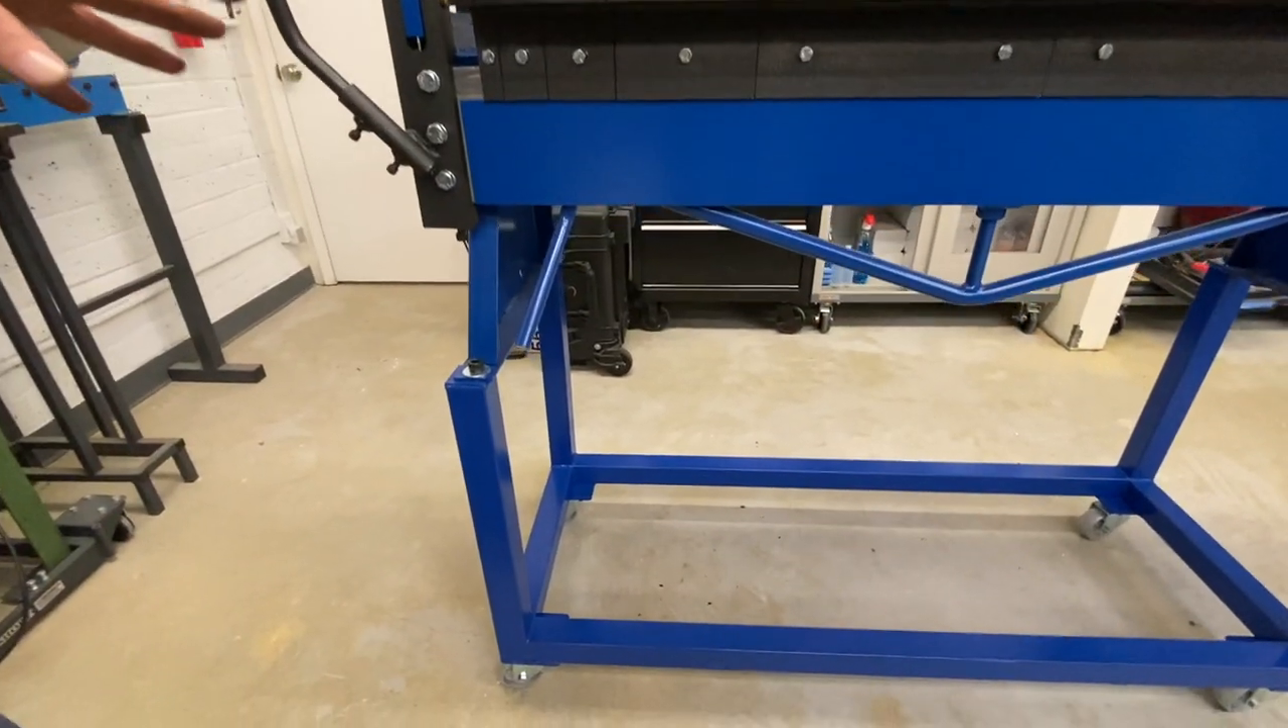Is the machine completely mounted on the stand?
Yes.